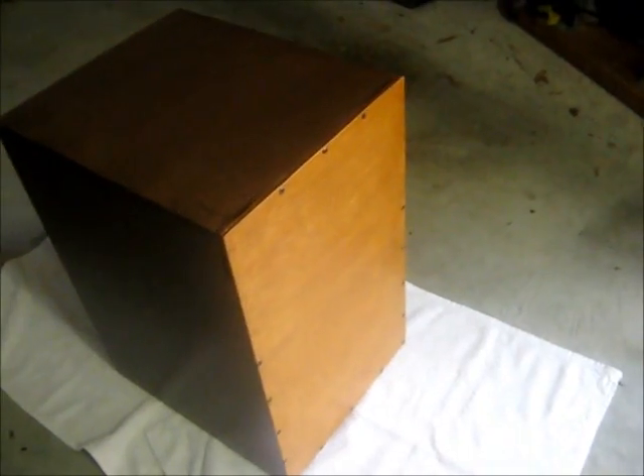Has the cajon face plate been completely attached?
Yes.